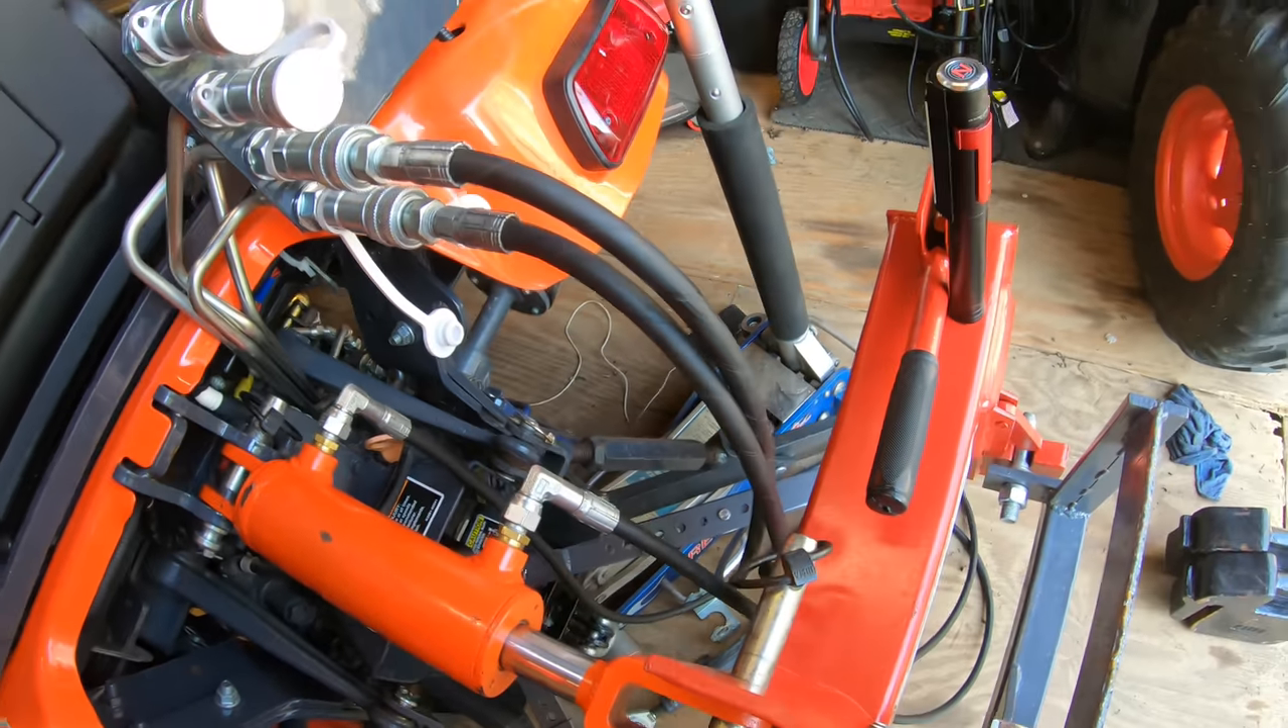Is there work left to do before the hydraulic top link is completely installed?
No.